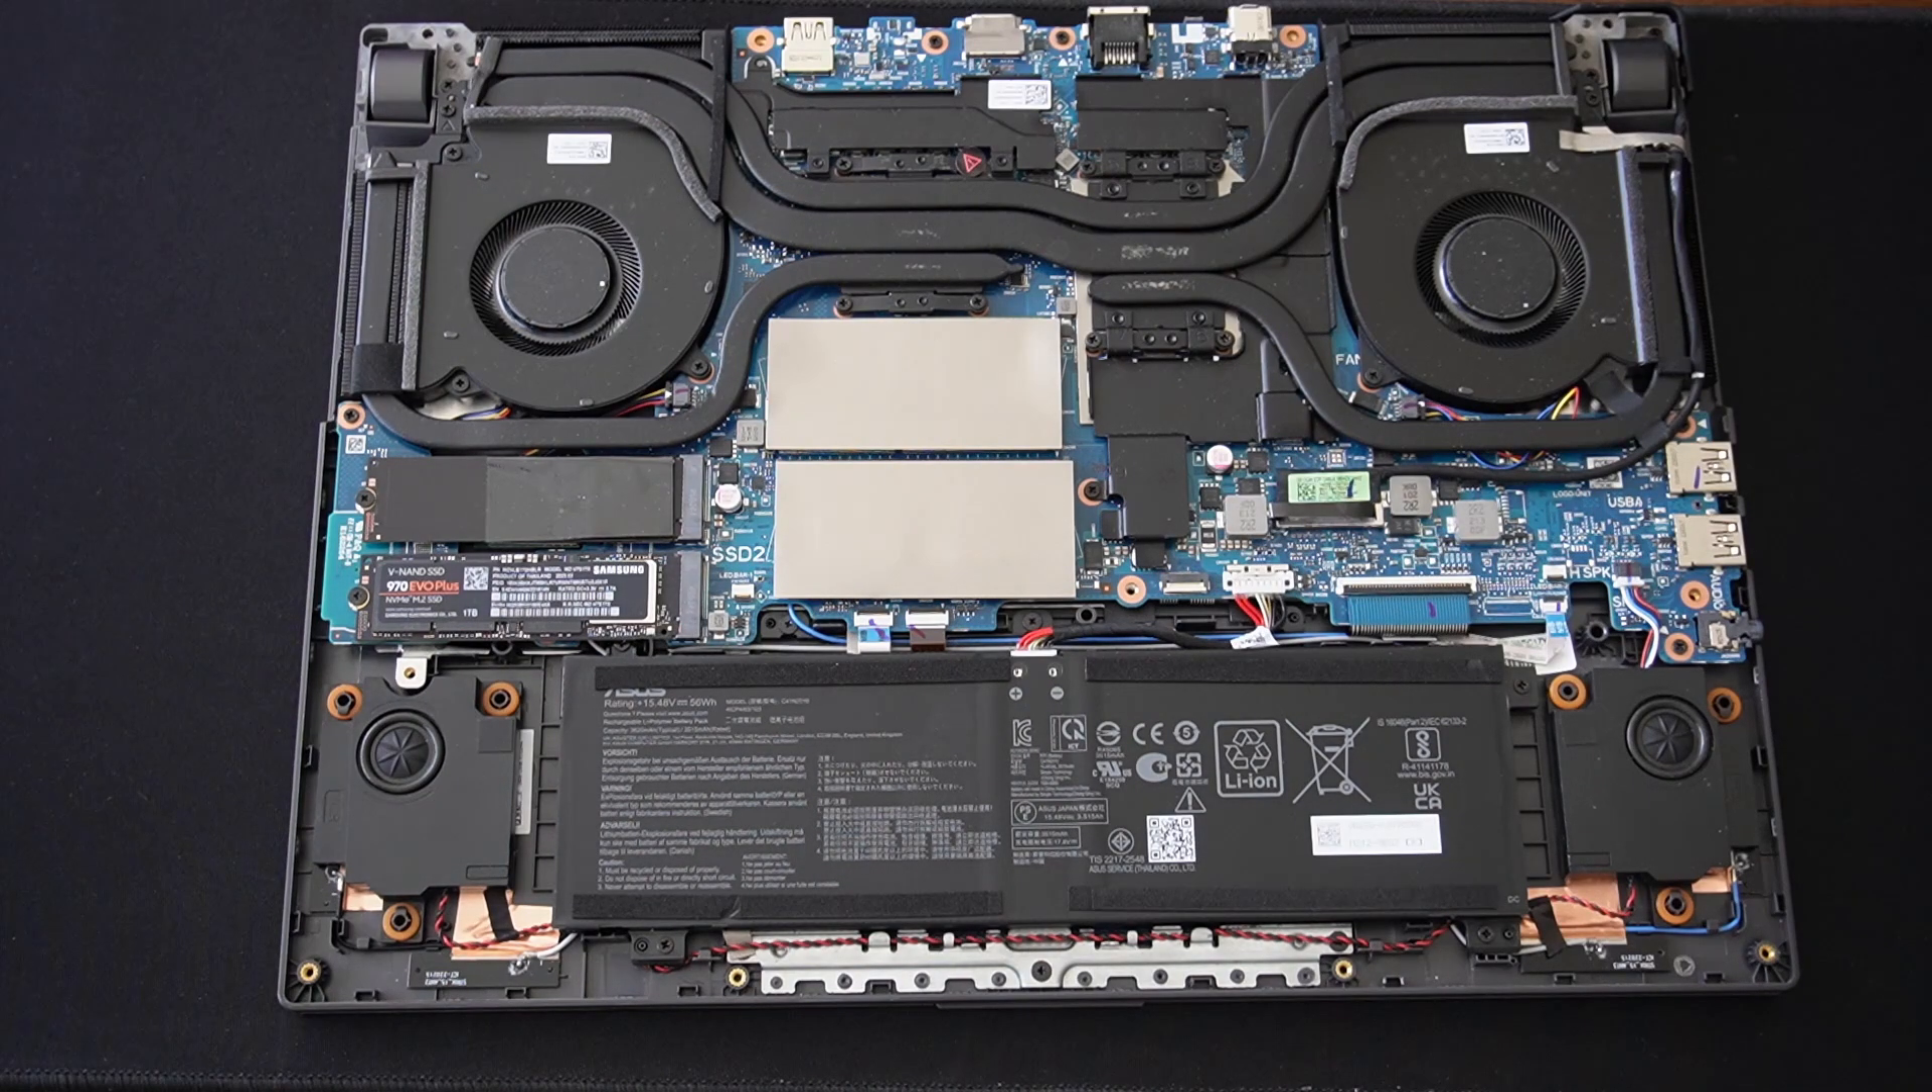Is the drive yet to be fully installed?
No.